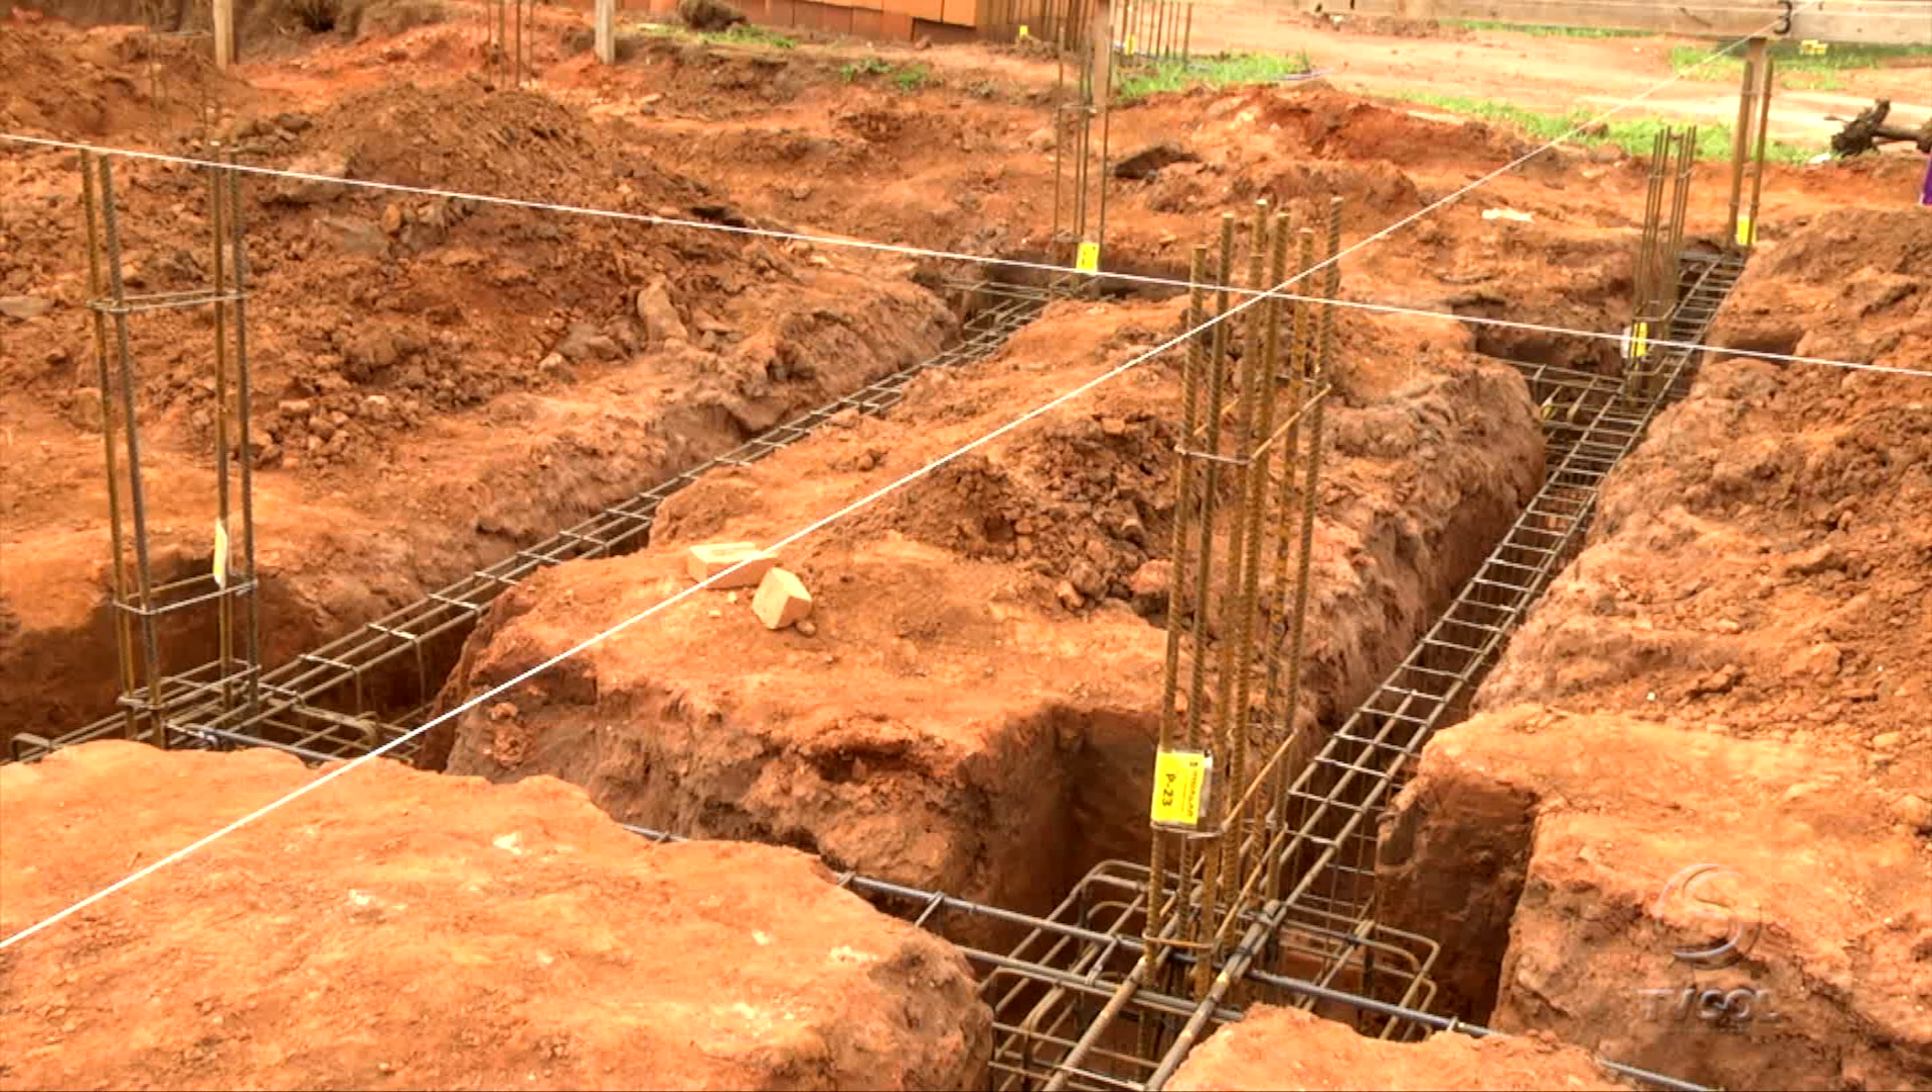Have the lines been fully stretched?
Yes.